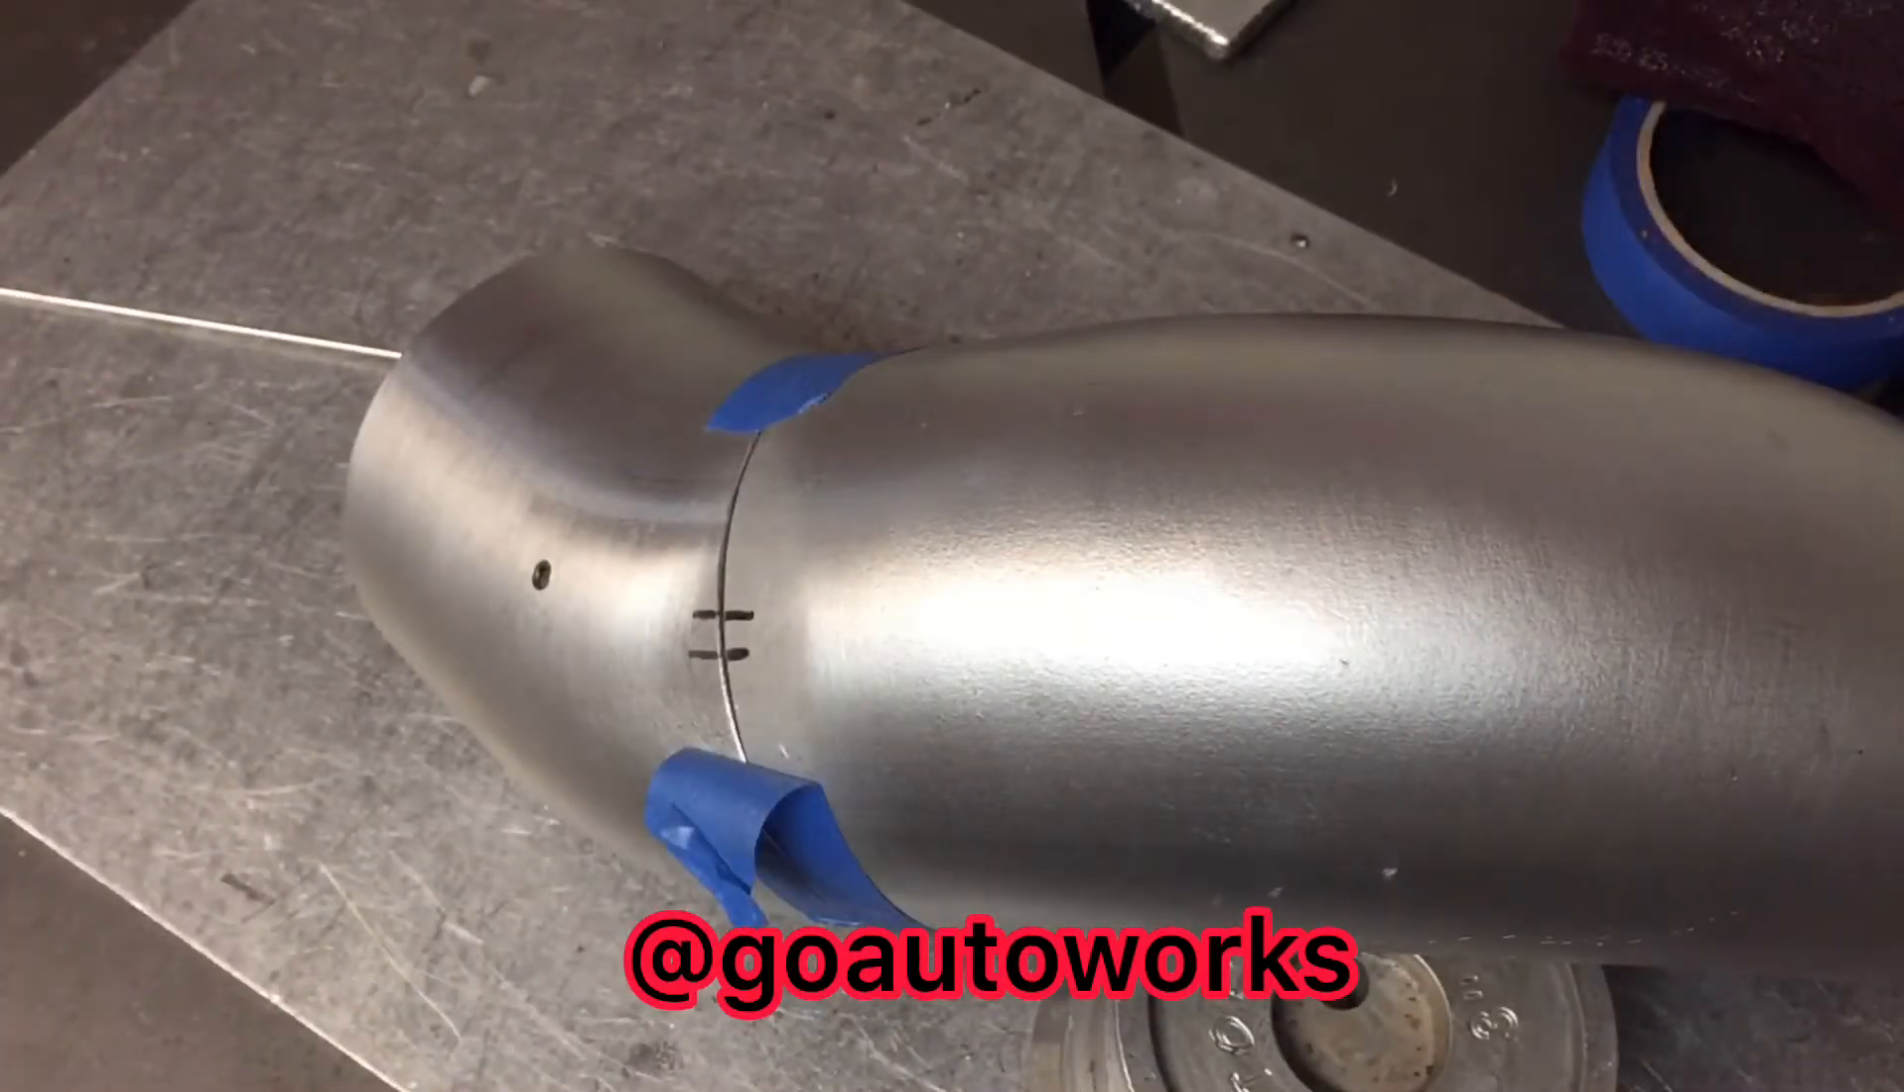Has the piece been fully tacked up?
No.